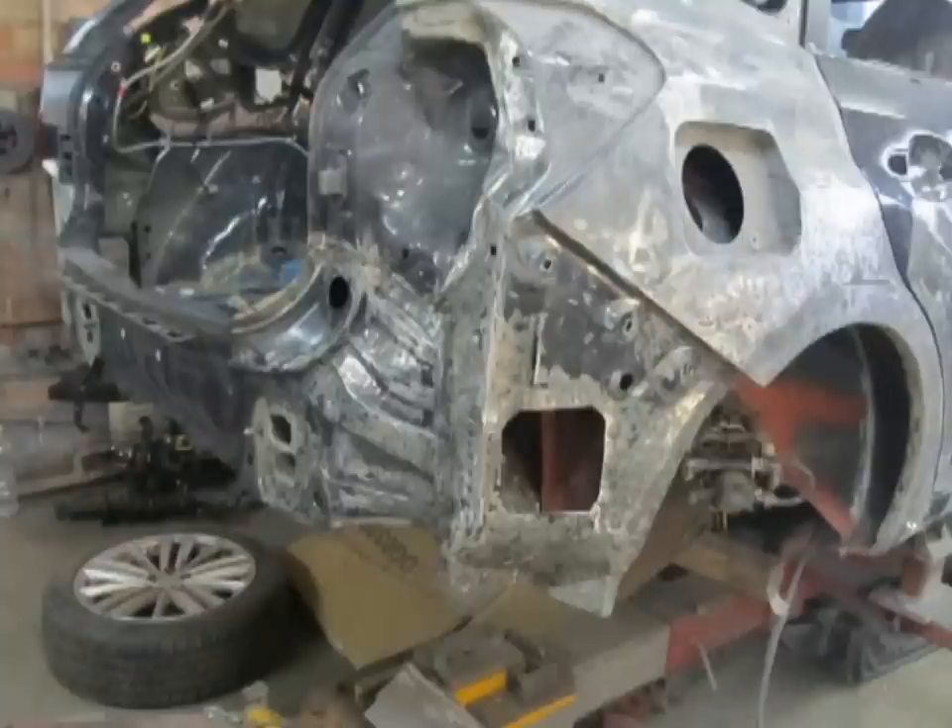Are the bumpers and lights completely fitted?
No.